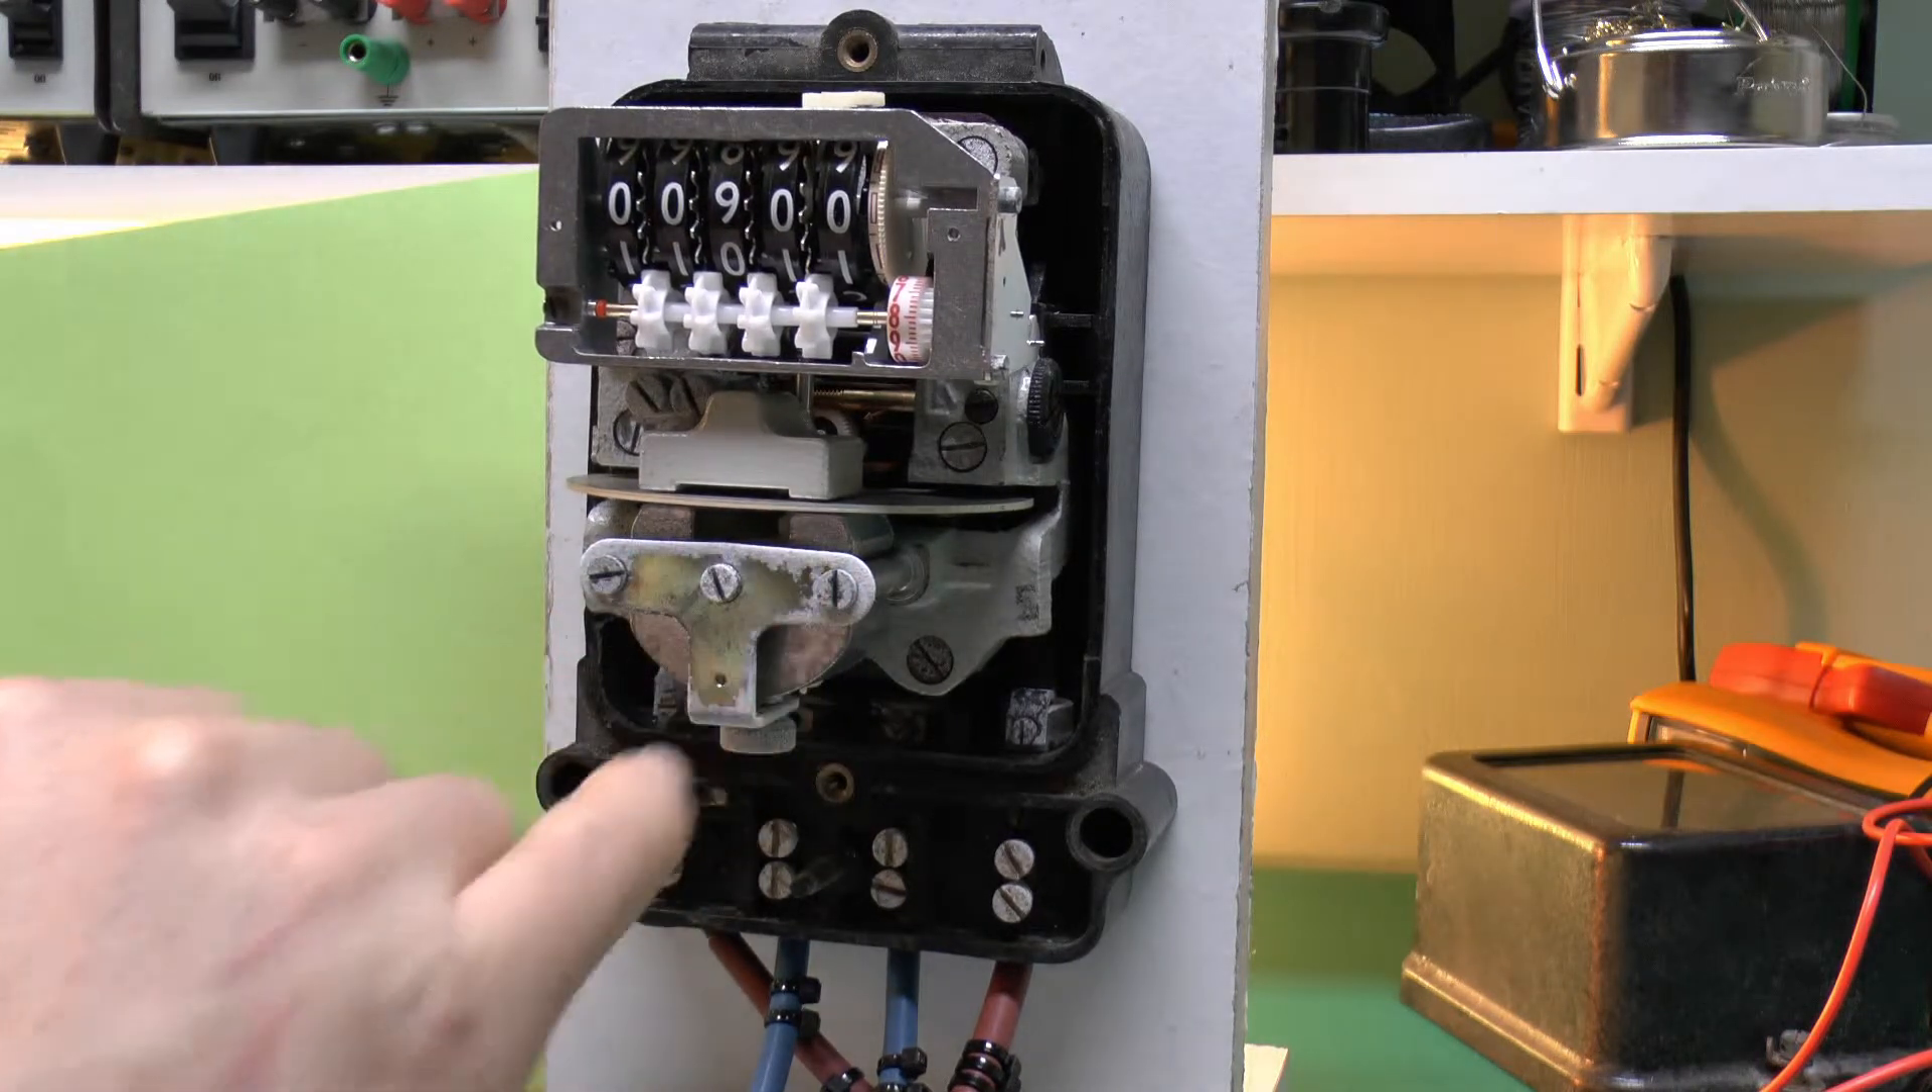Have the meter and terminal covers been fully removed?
Yes.